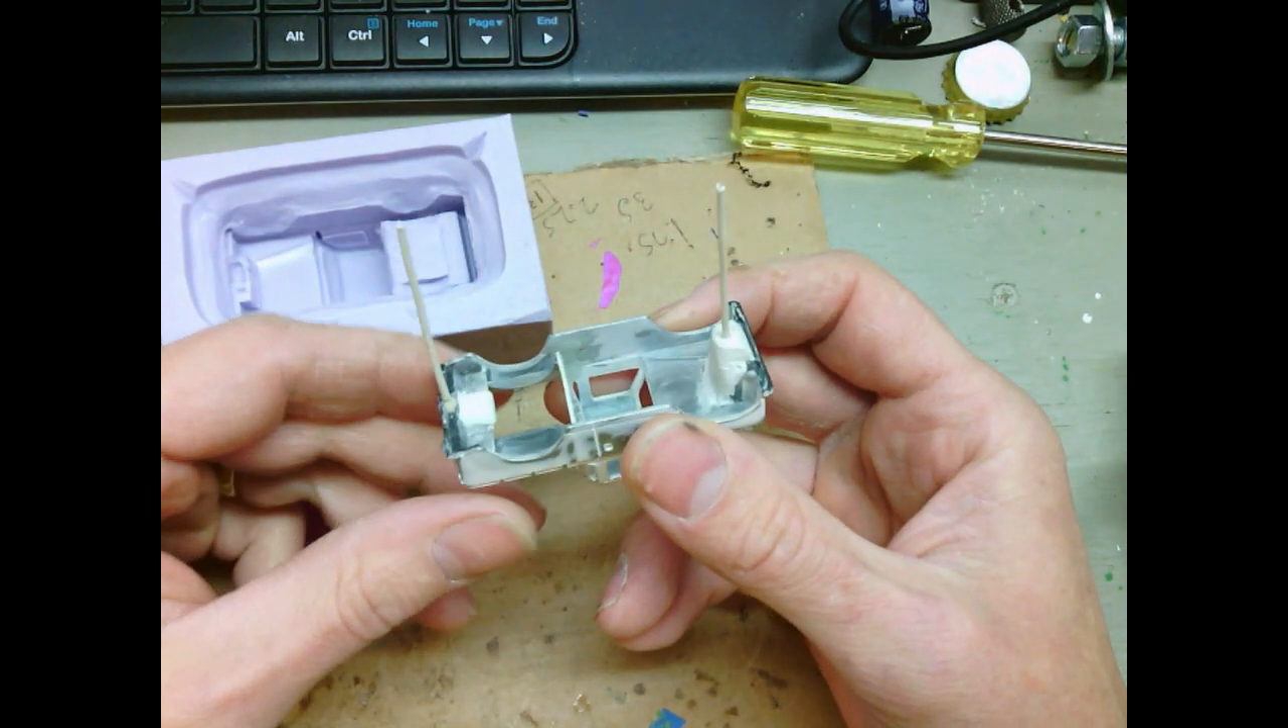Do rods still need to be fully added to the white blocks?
No.